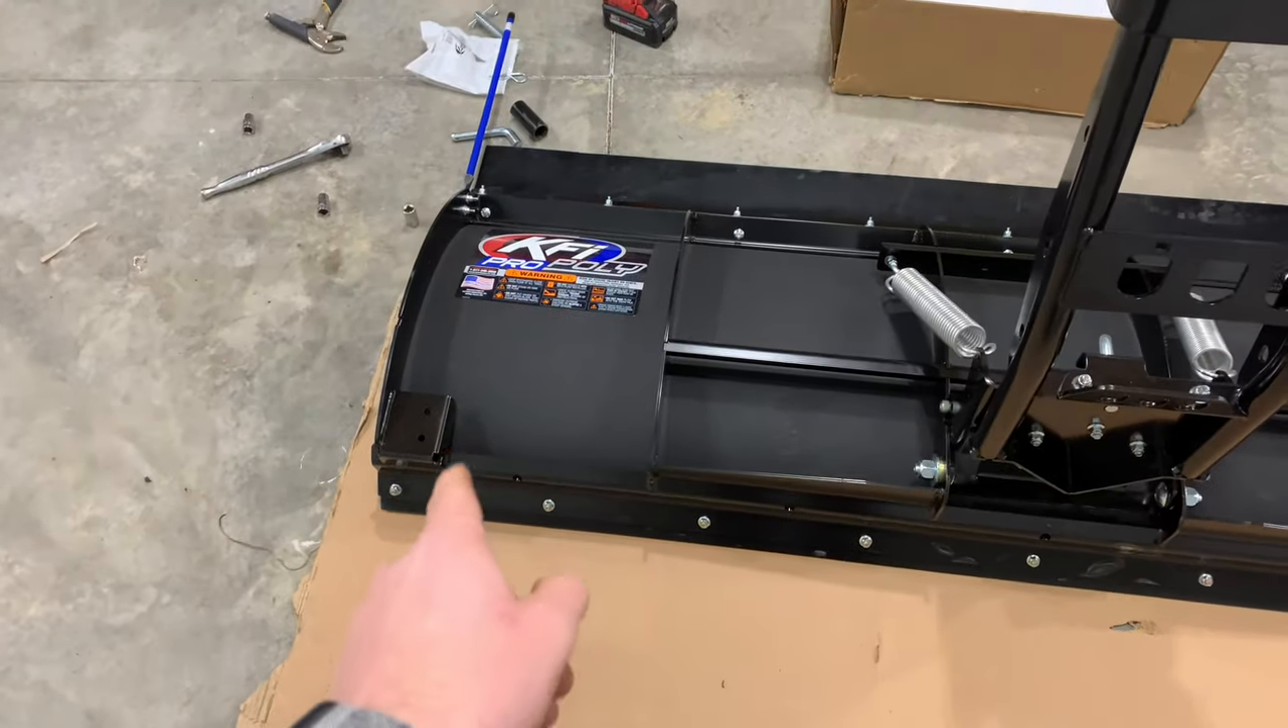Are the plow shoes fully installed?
No.